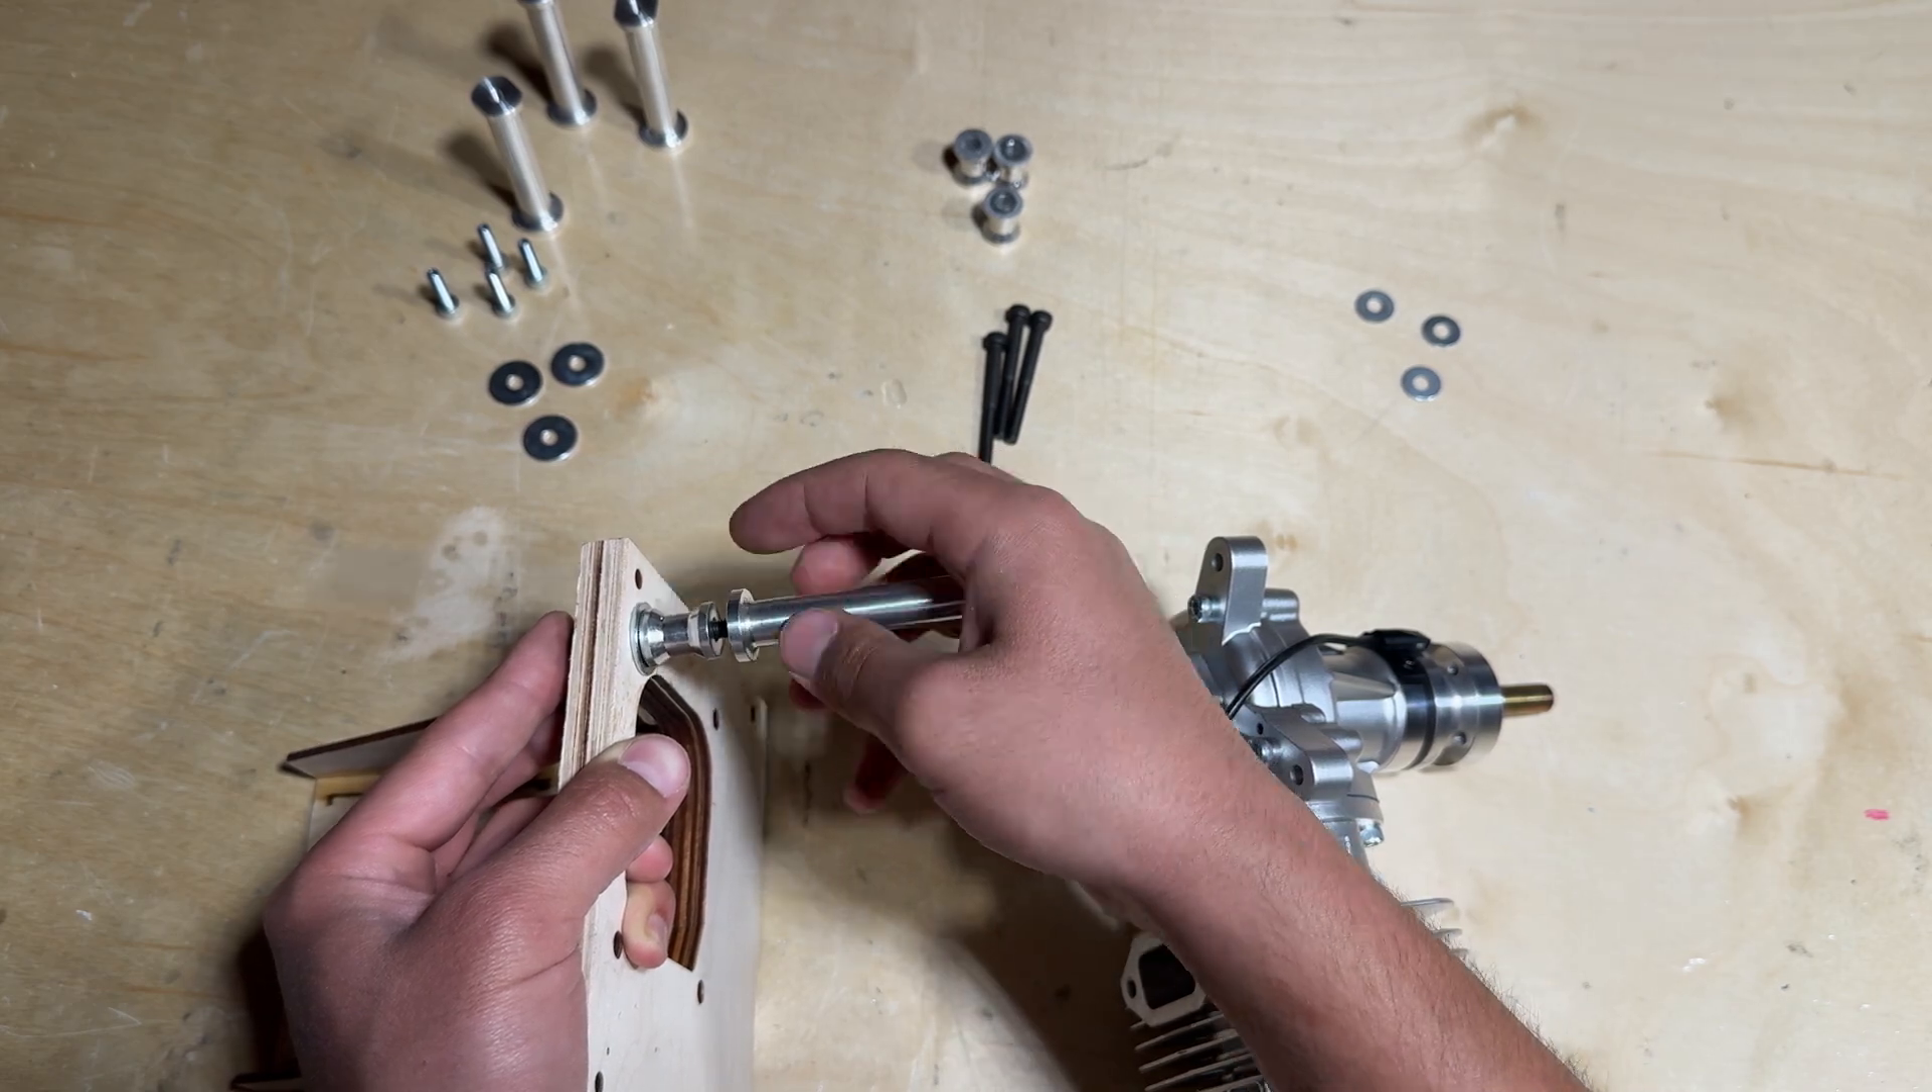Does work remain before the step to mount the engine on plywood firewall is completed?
Yes.